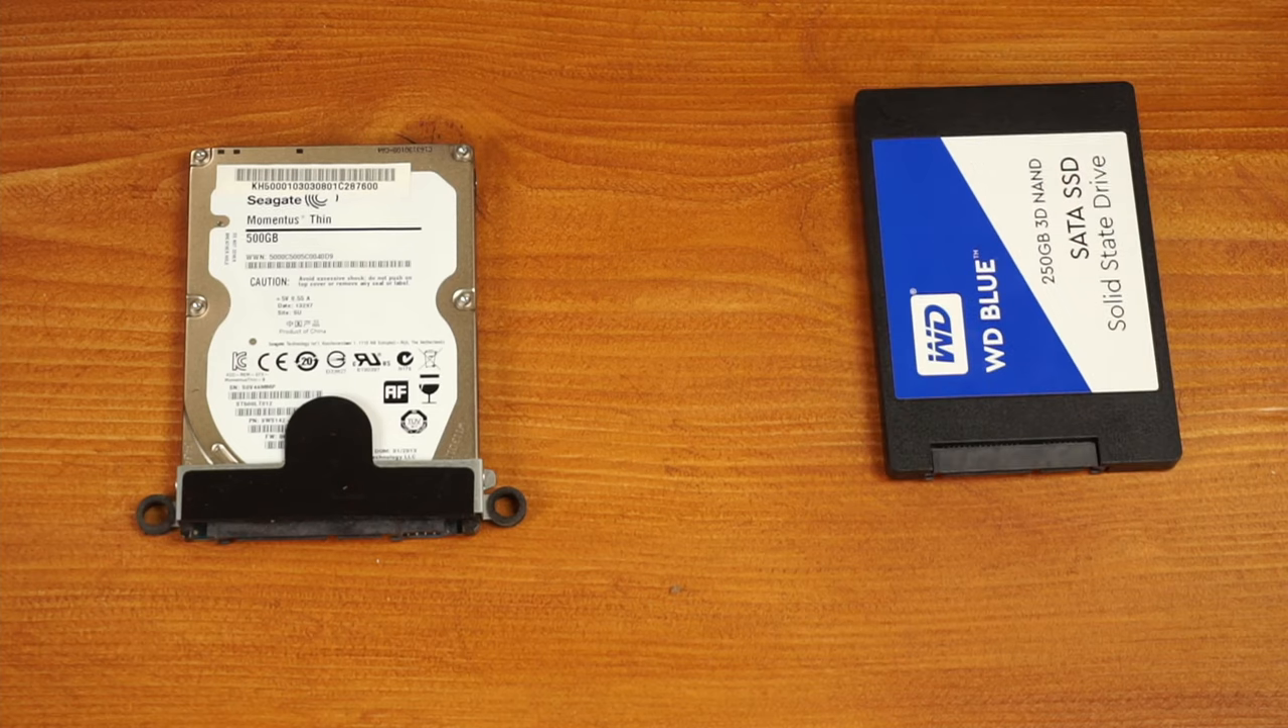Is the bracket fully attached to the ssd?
No.